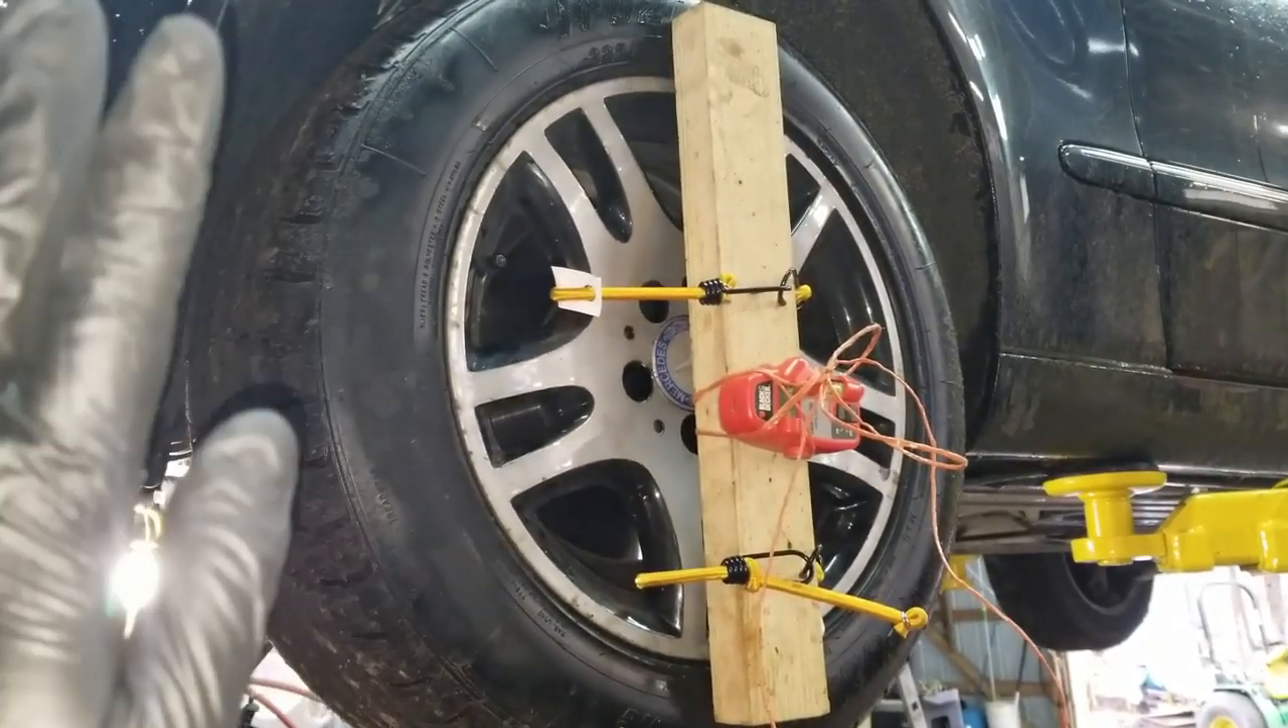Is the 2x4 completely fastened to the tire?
Yes.